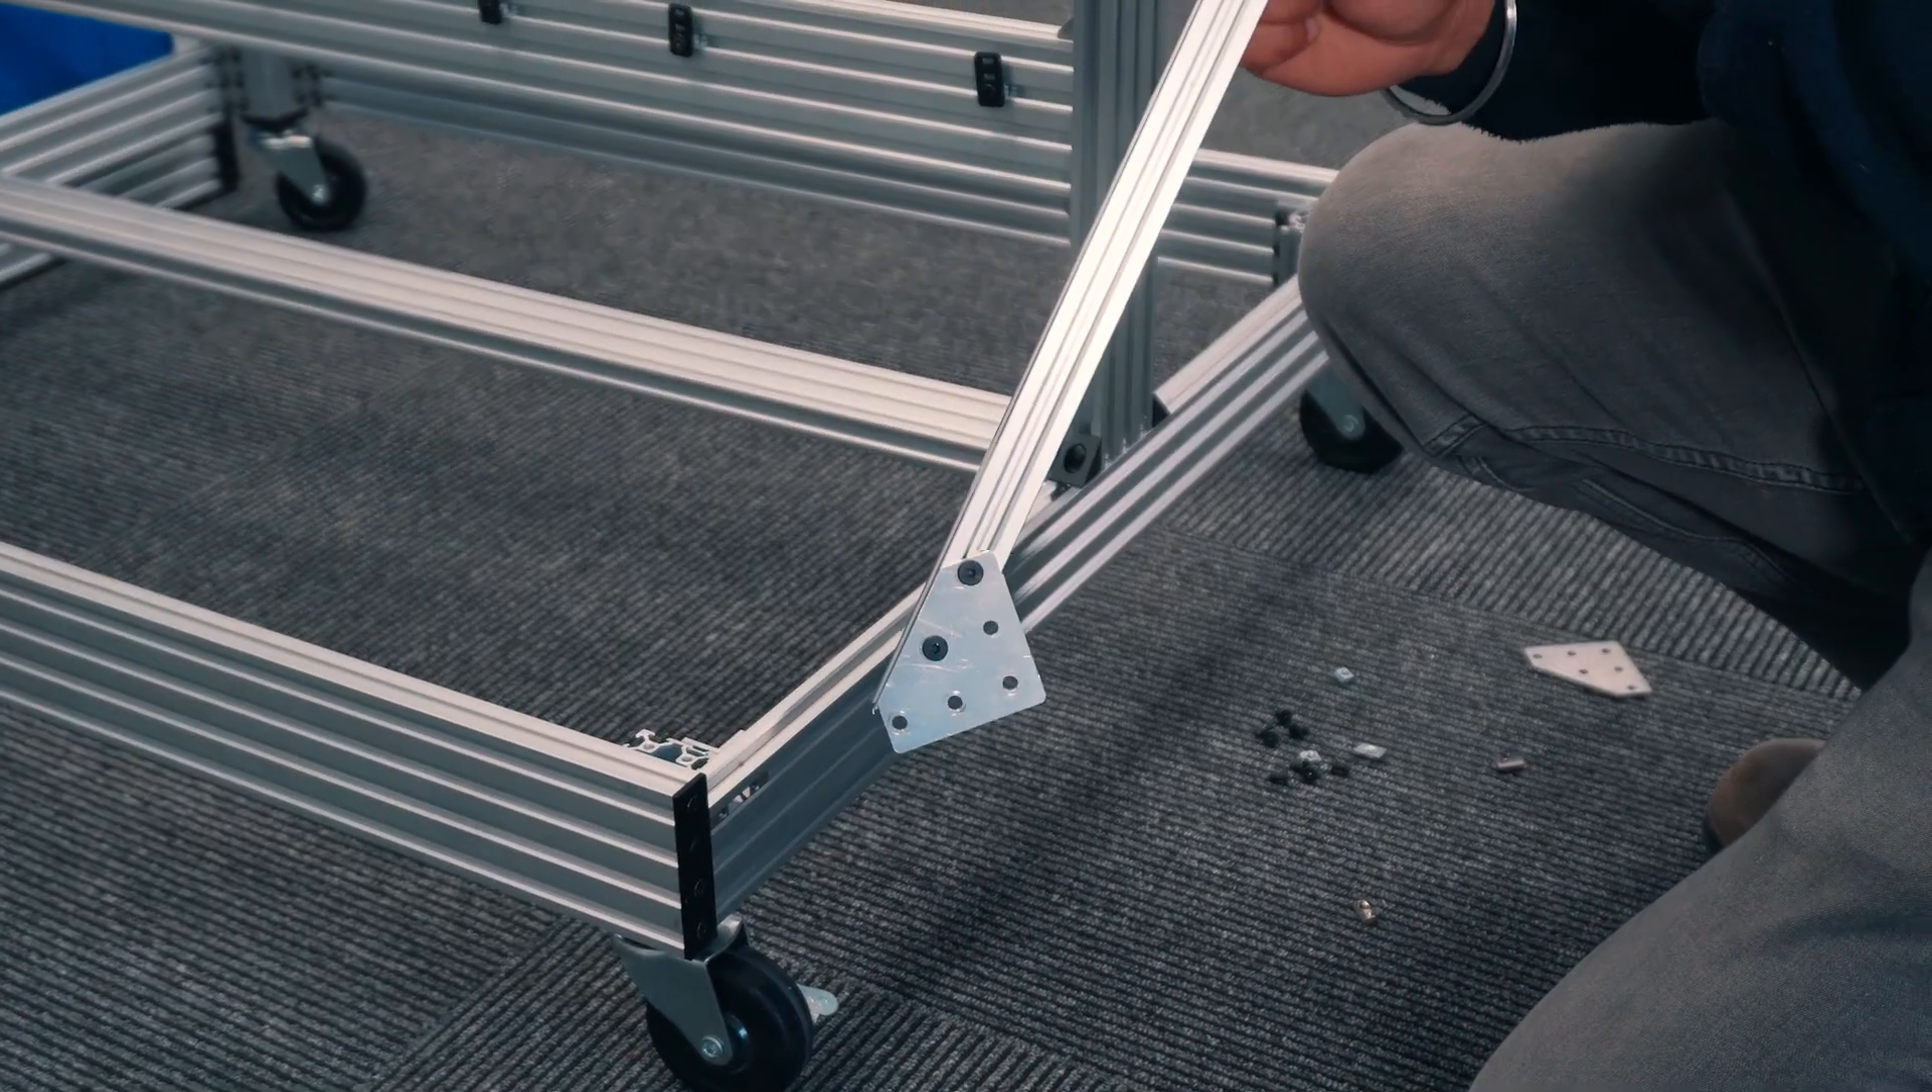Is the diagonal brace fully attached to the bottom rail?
No.